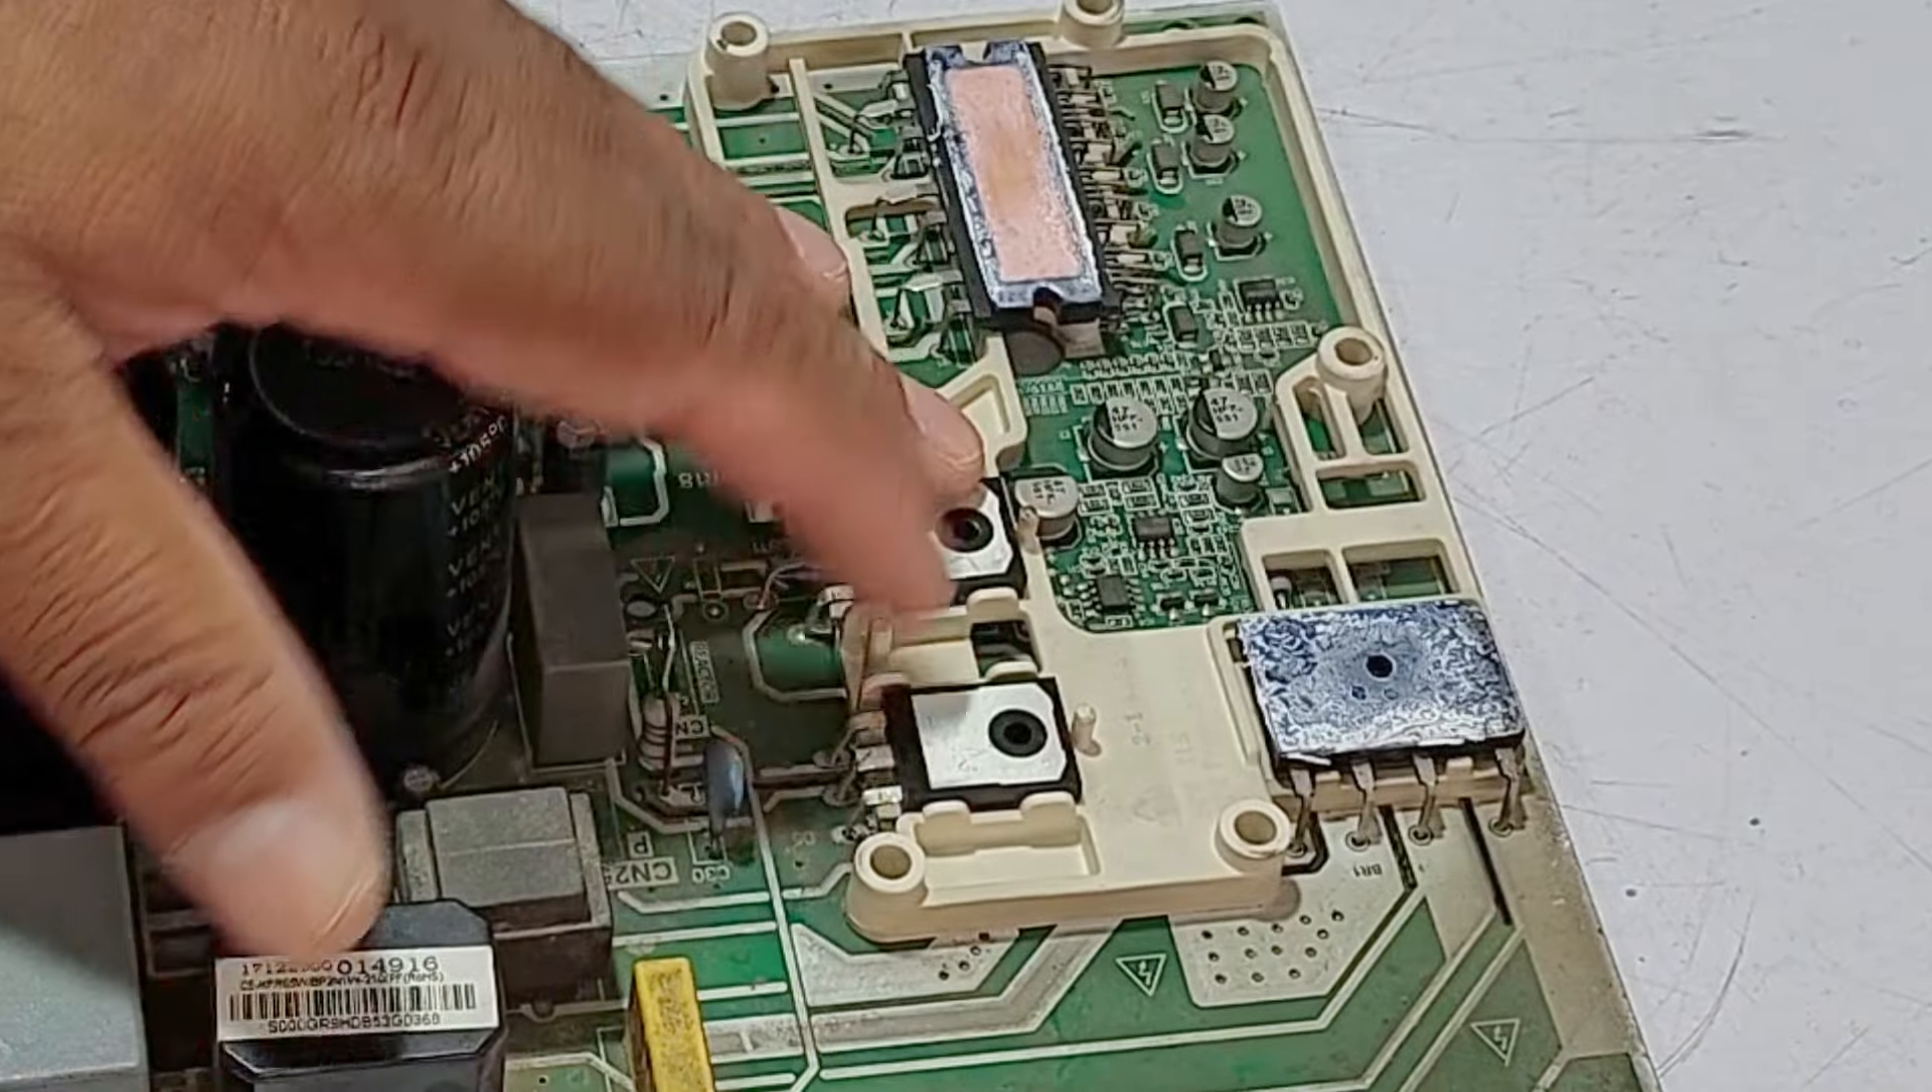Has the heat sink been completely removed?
Yes.